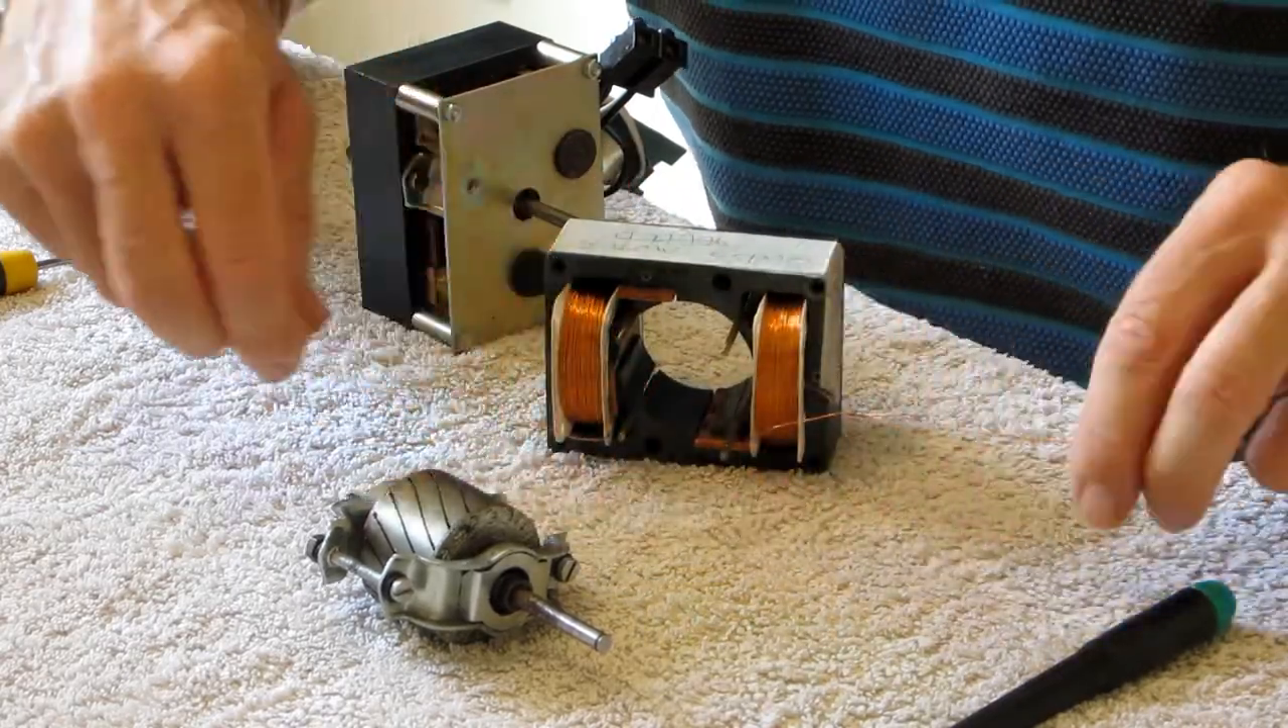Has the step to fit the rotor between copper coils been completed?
No.